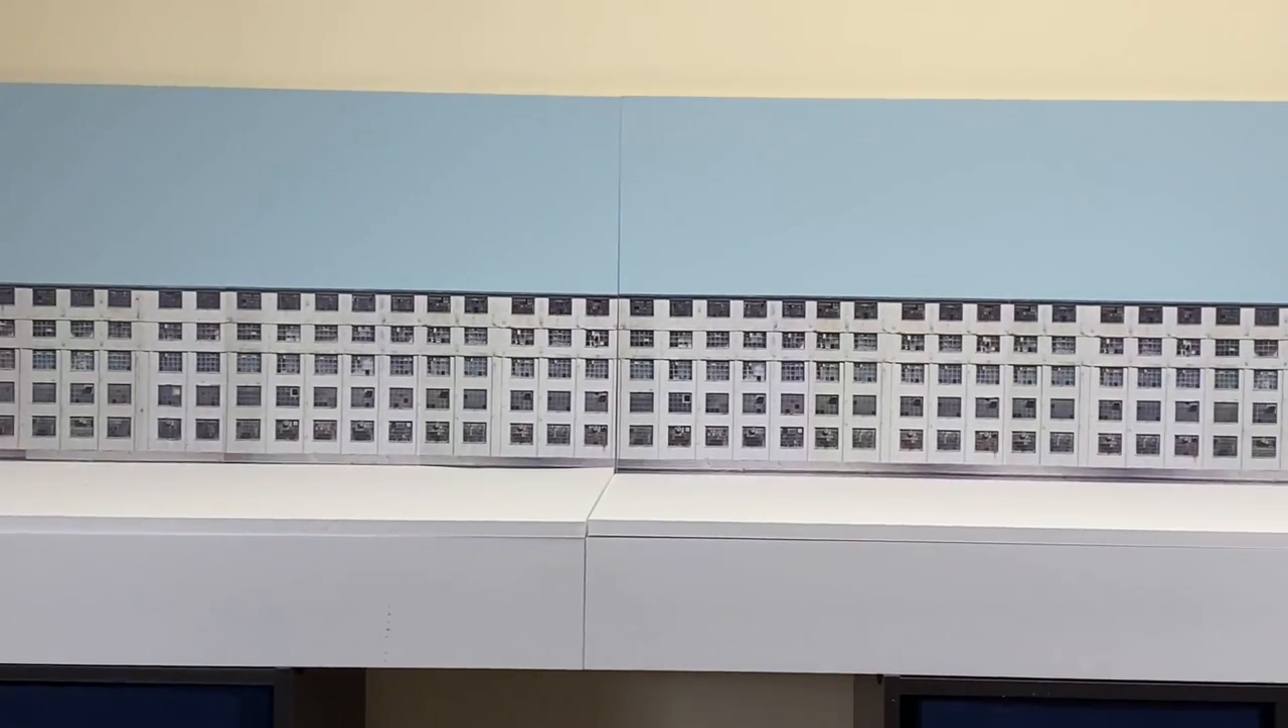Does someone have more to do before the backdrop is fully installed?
No.